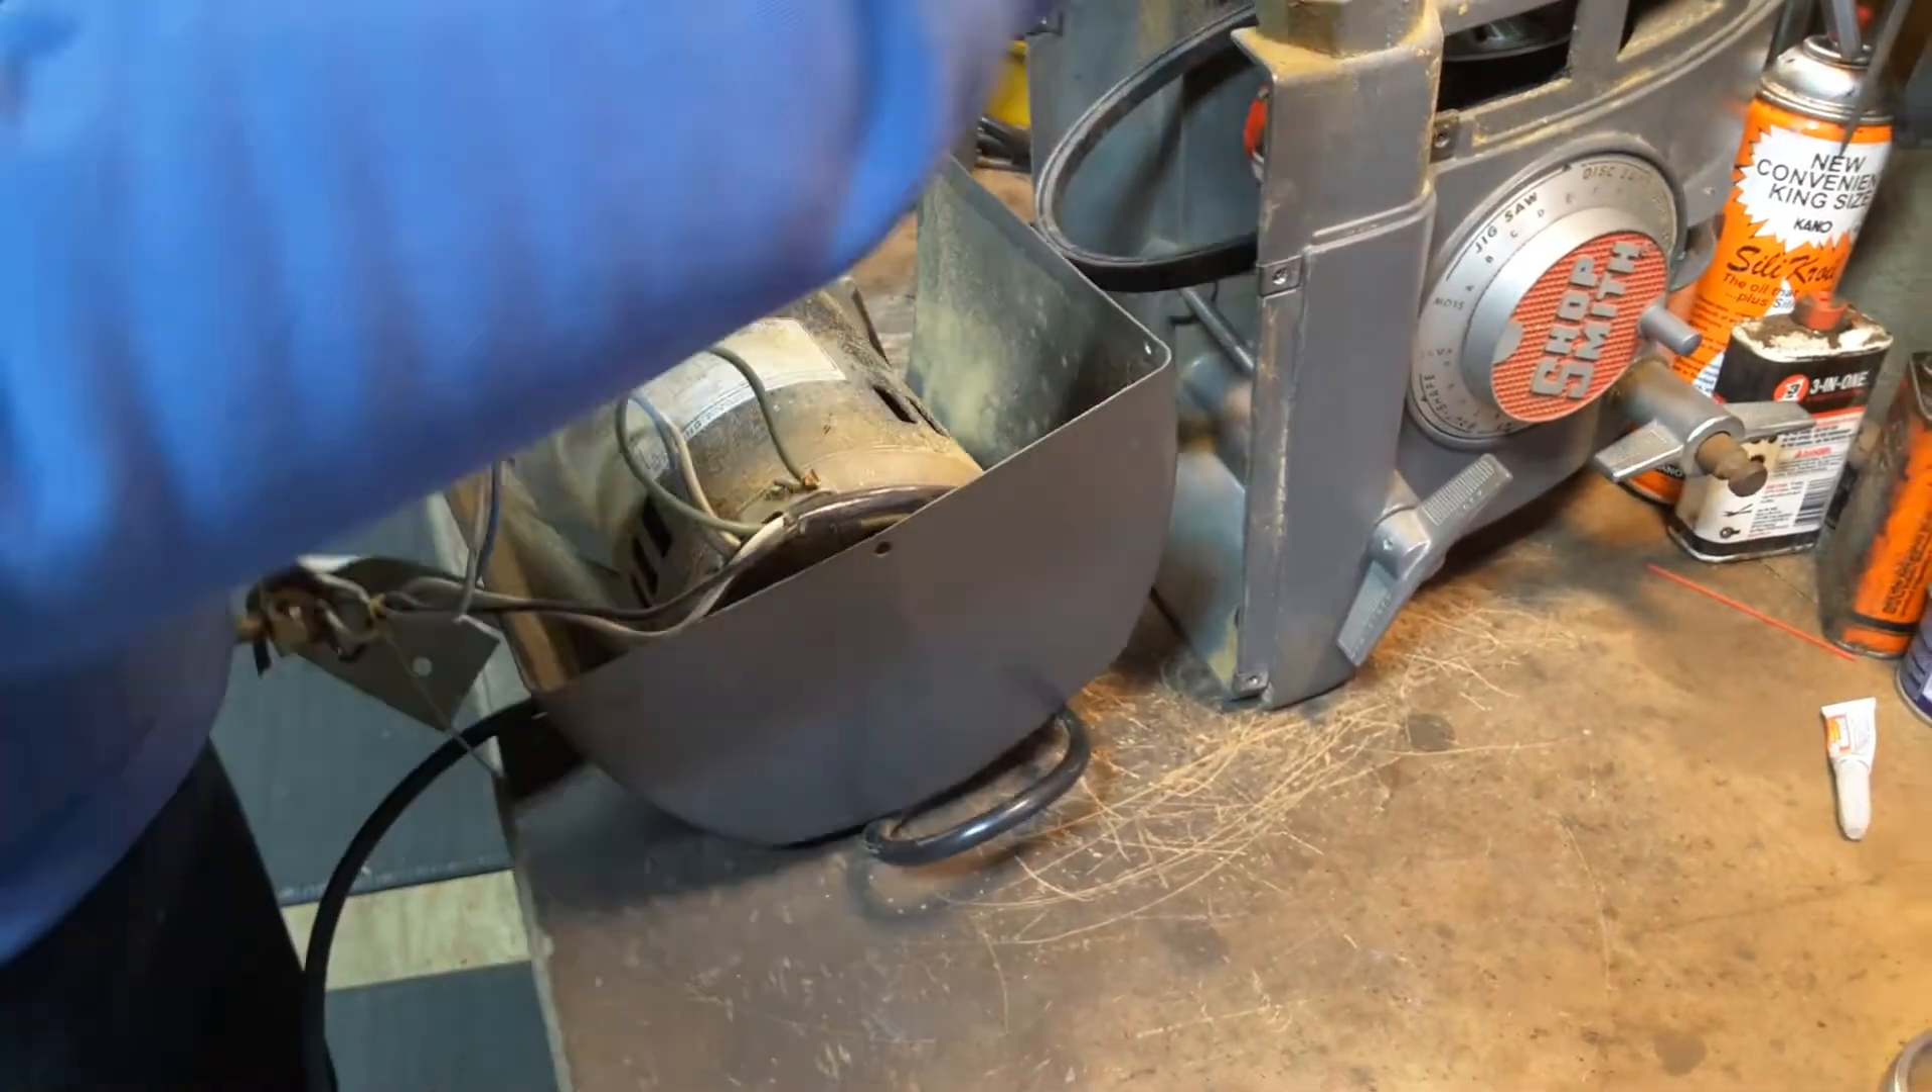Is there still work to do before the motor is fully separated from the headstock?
No.